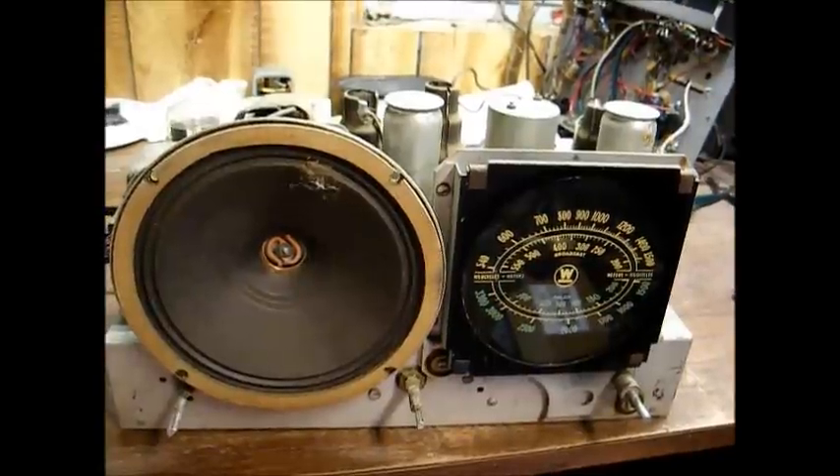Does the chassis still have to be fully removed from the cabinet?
No.